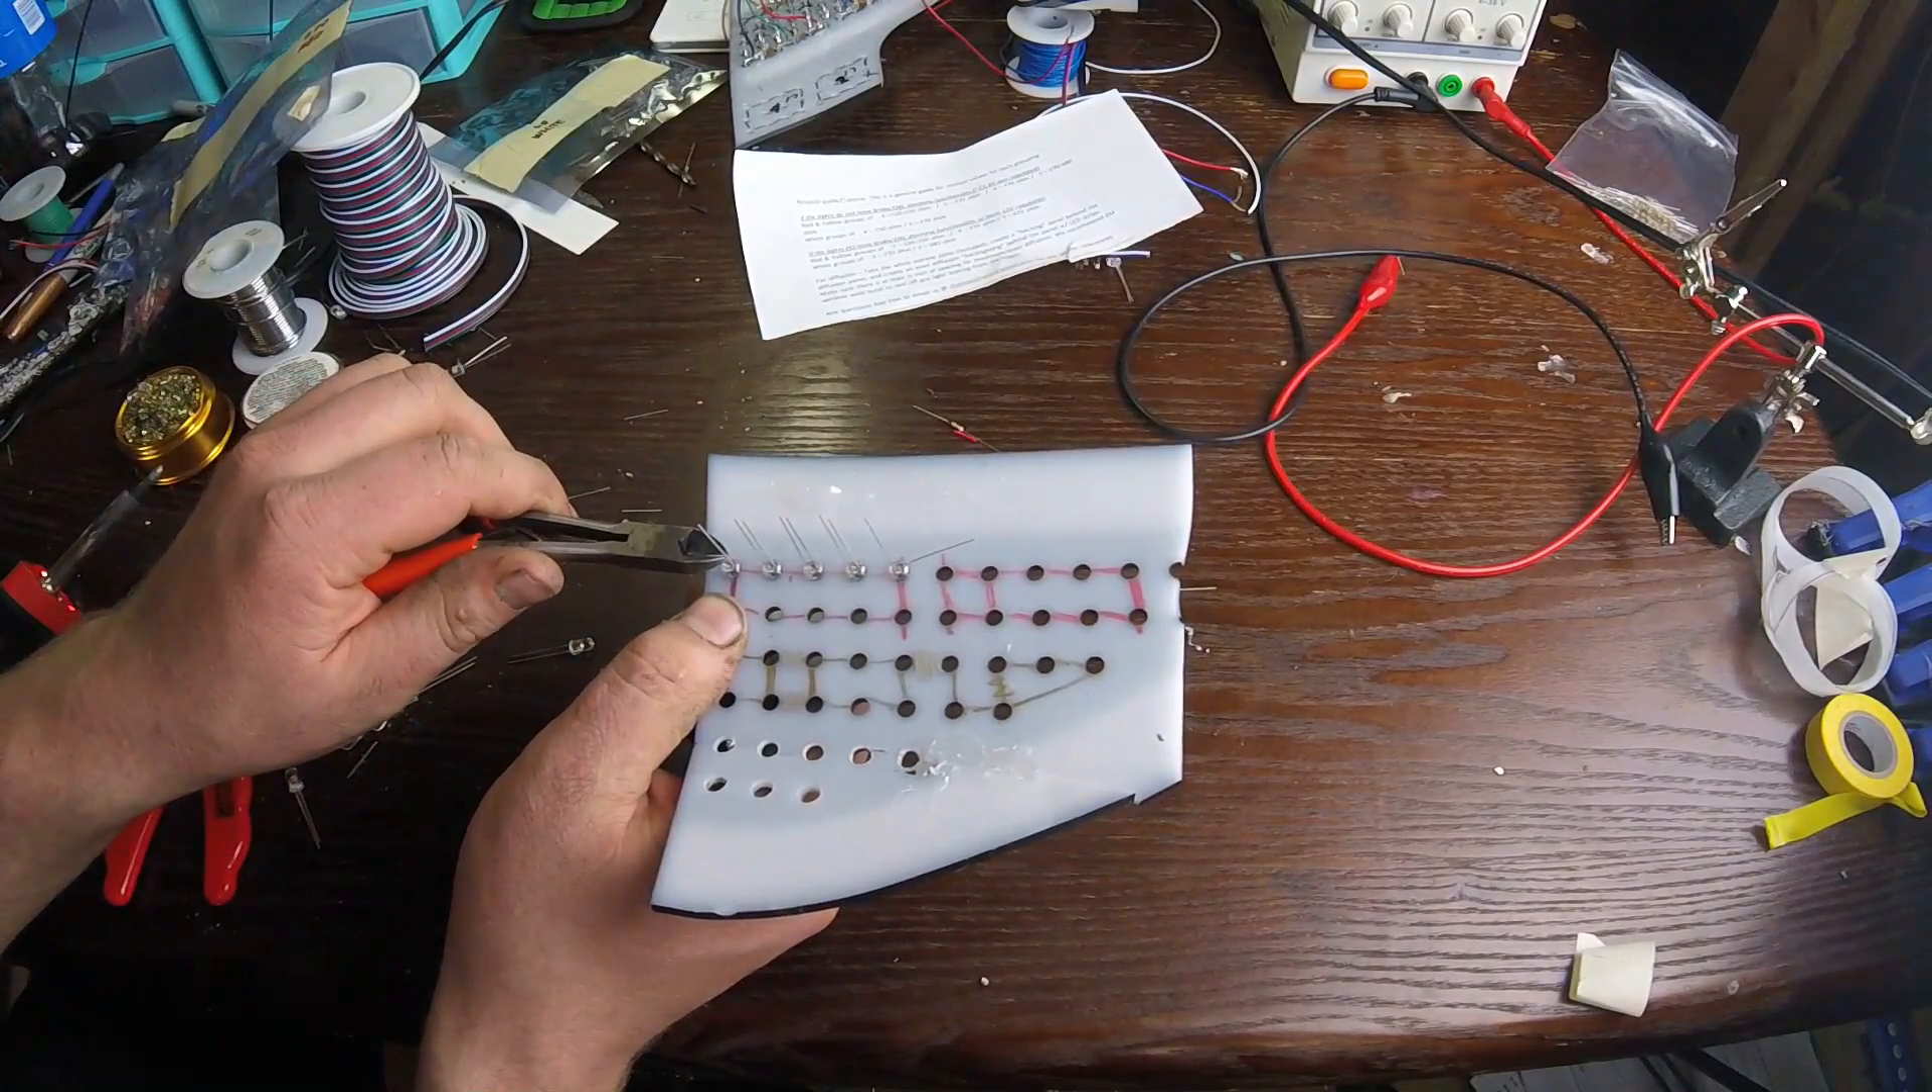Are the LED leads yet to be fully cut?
Yes.